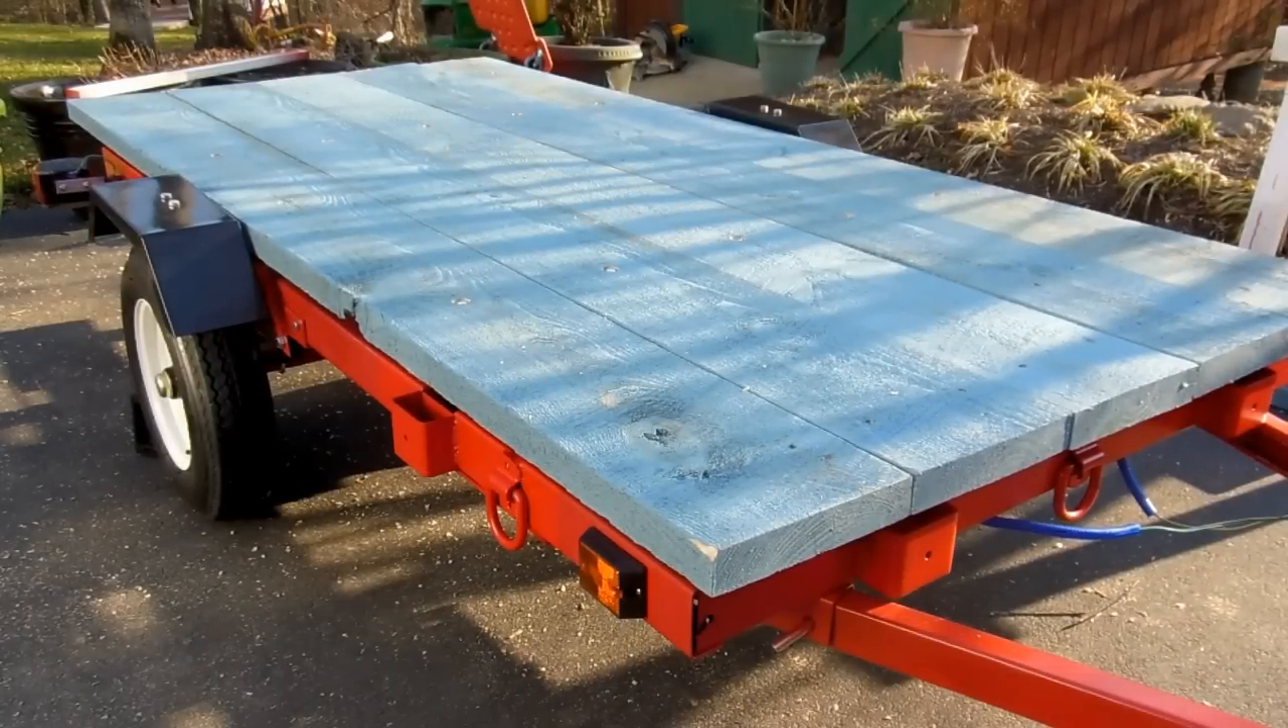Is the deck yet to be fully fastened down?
No.